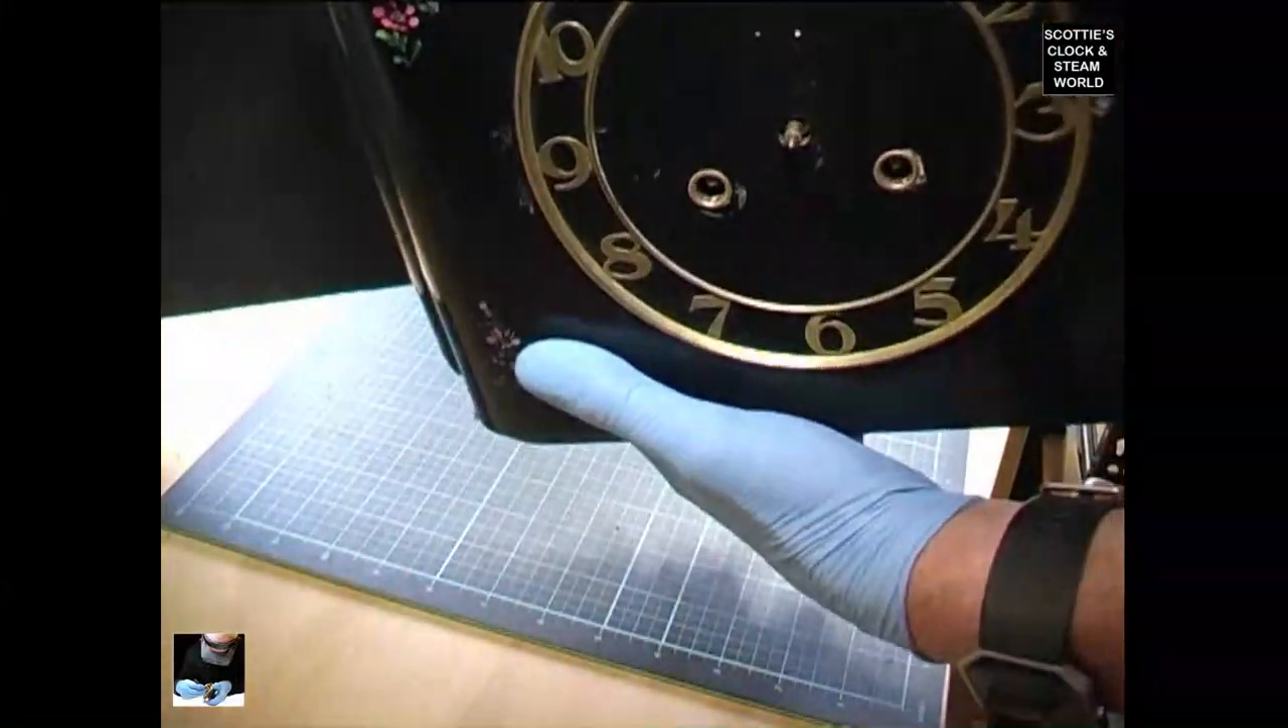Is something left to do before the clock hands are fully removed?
No.